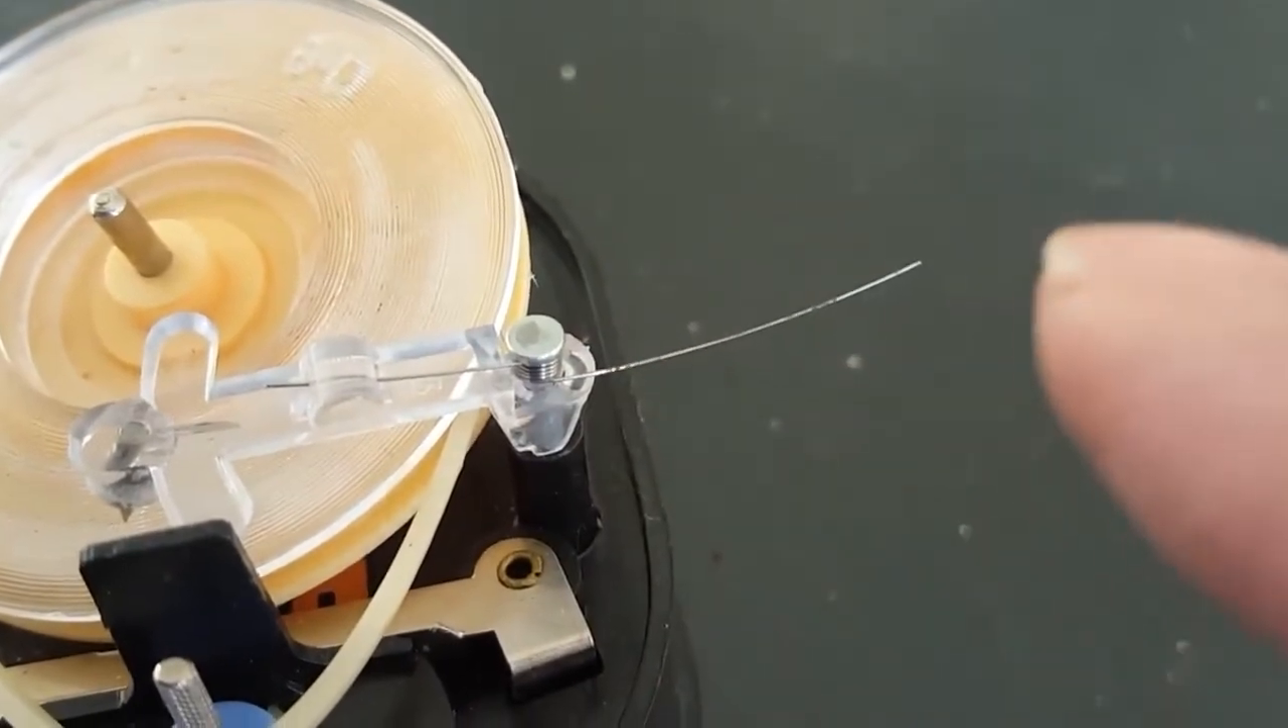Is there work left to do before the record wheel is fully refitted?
No.